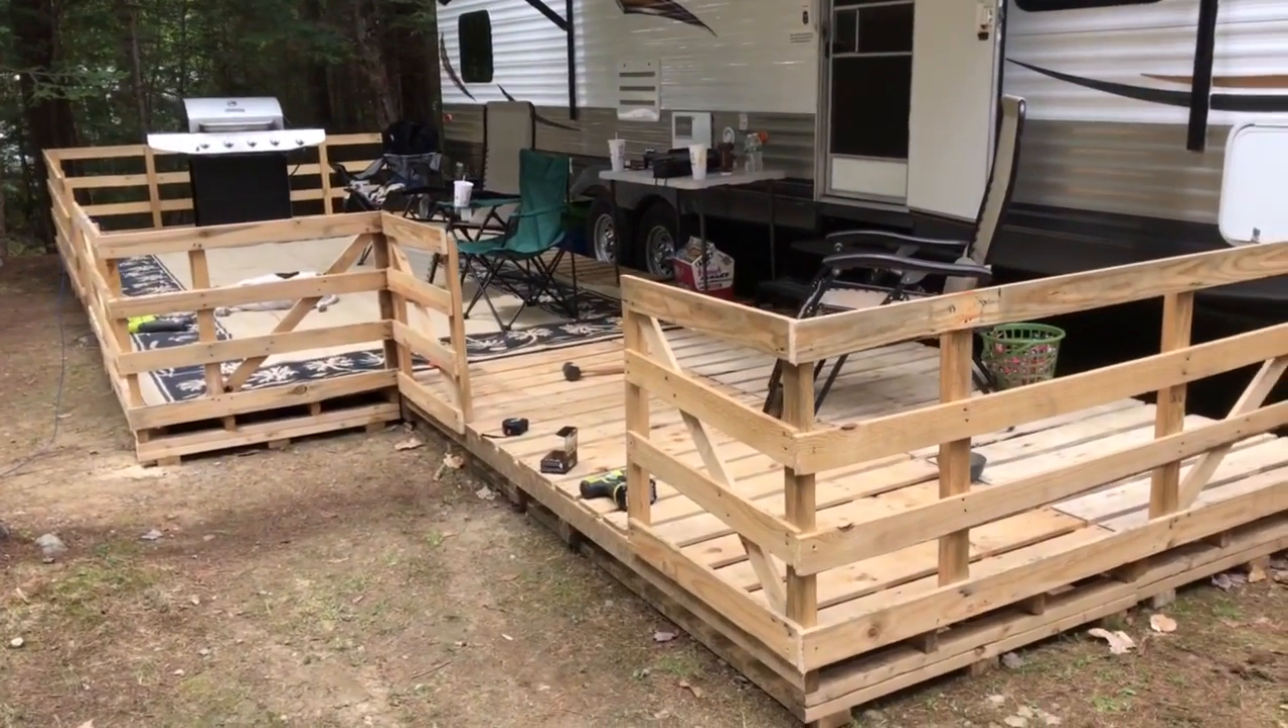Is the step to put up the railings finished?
Yes.